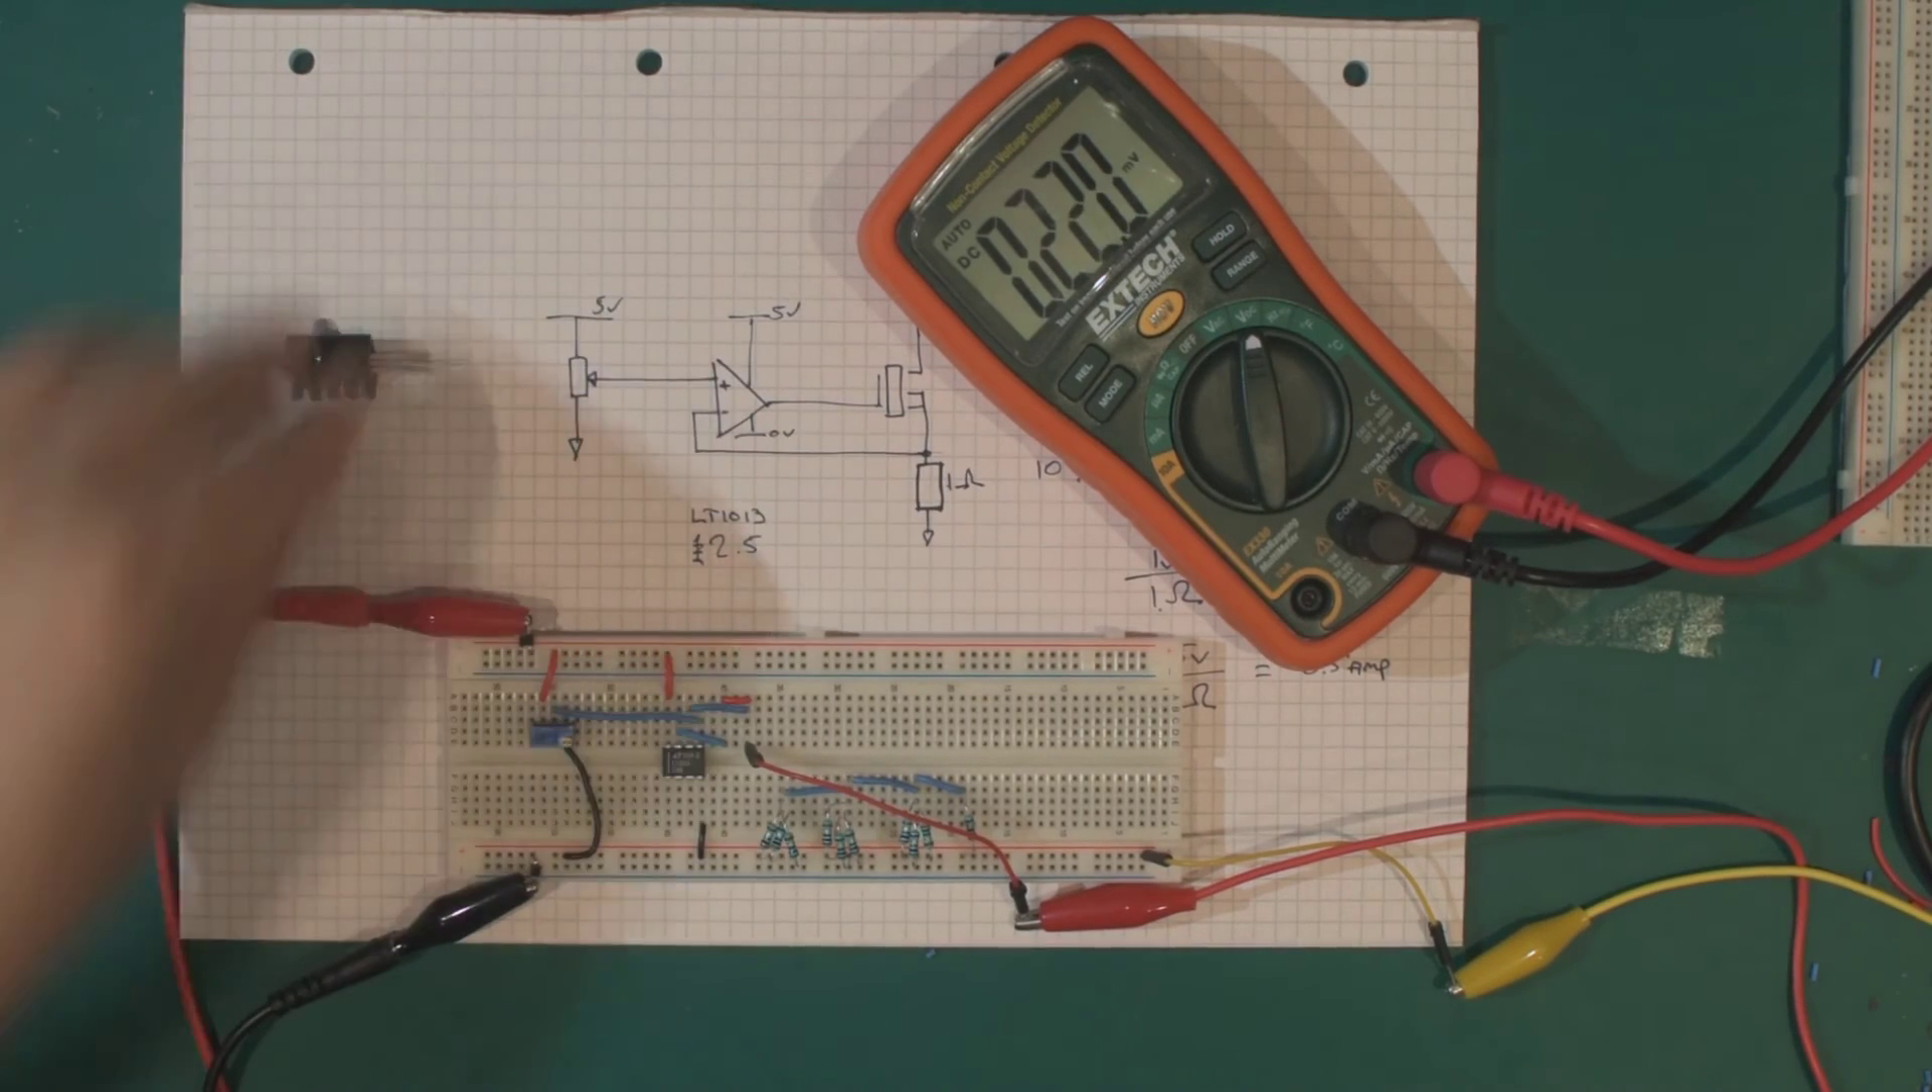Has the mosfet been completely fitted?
No.